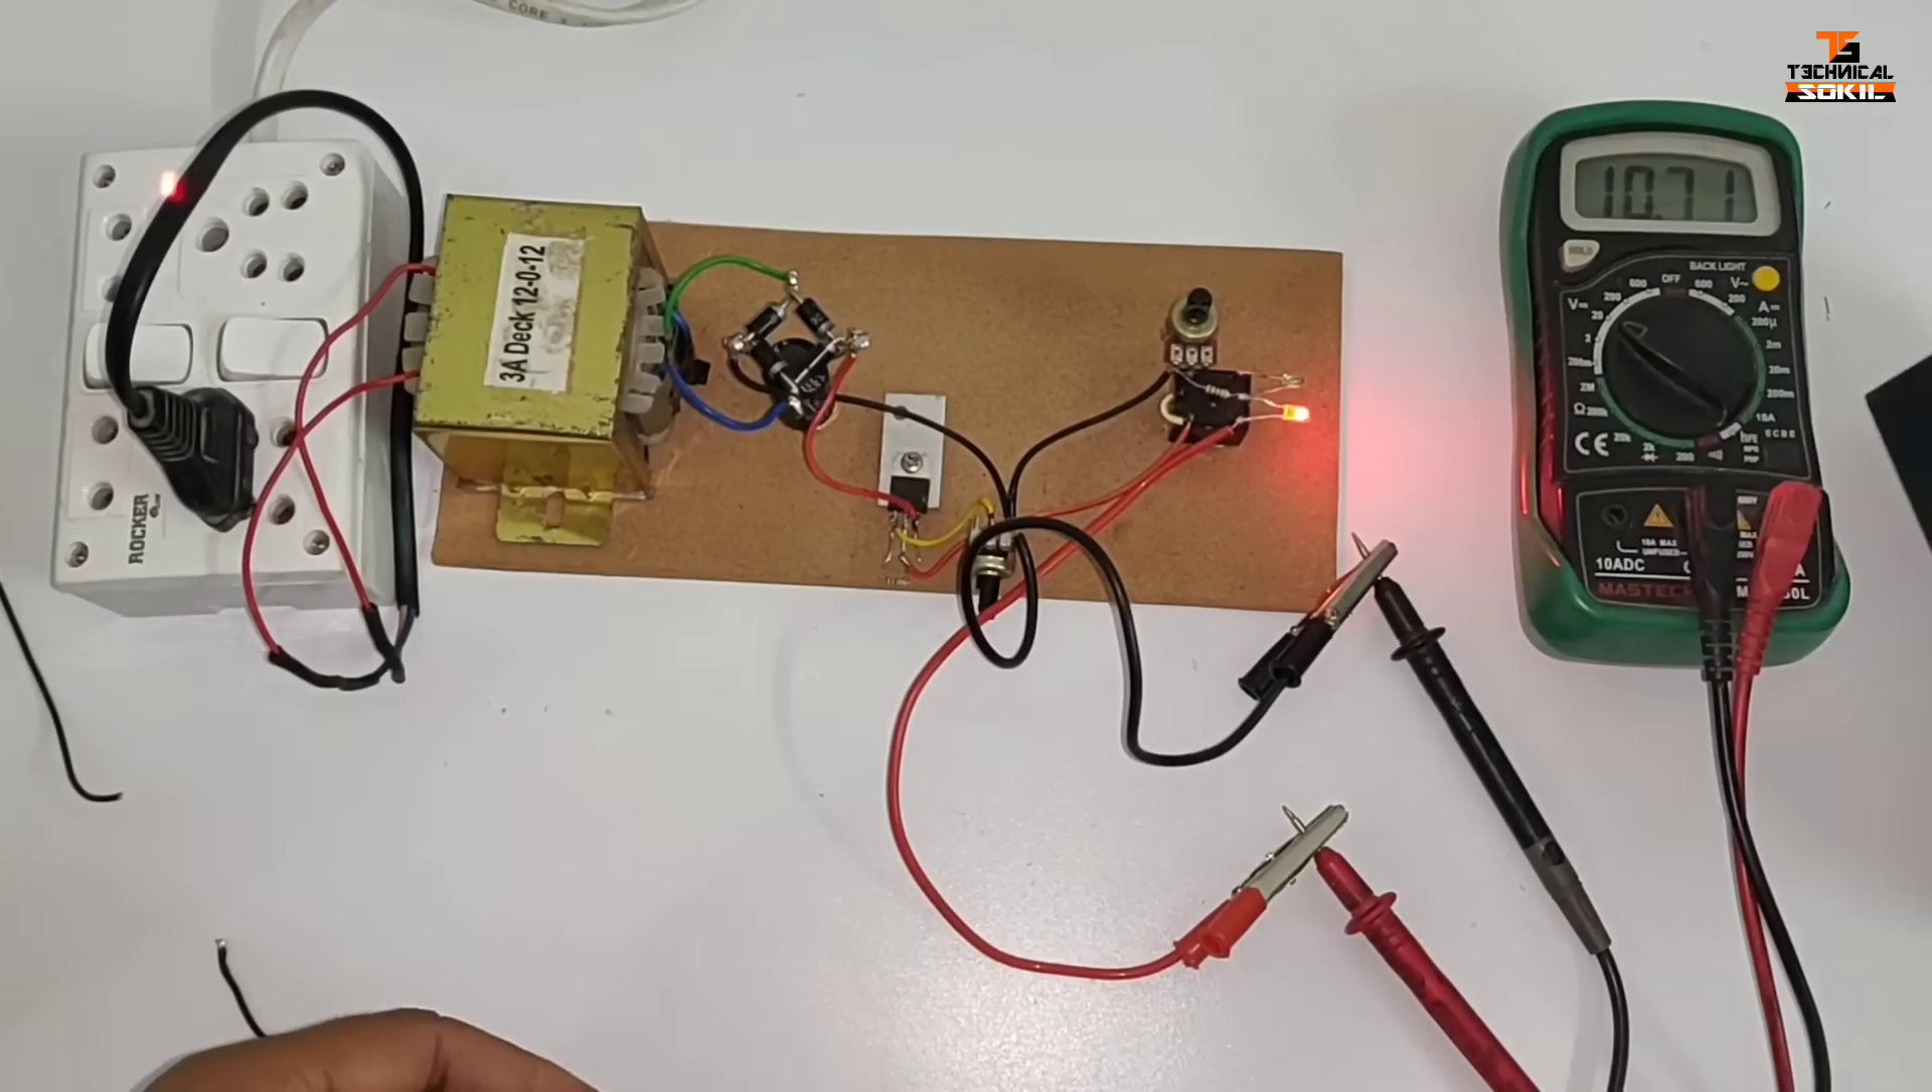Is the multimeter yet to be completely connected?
No.